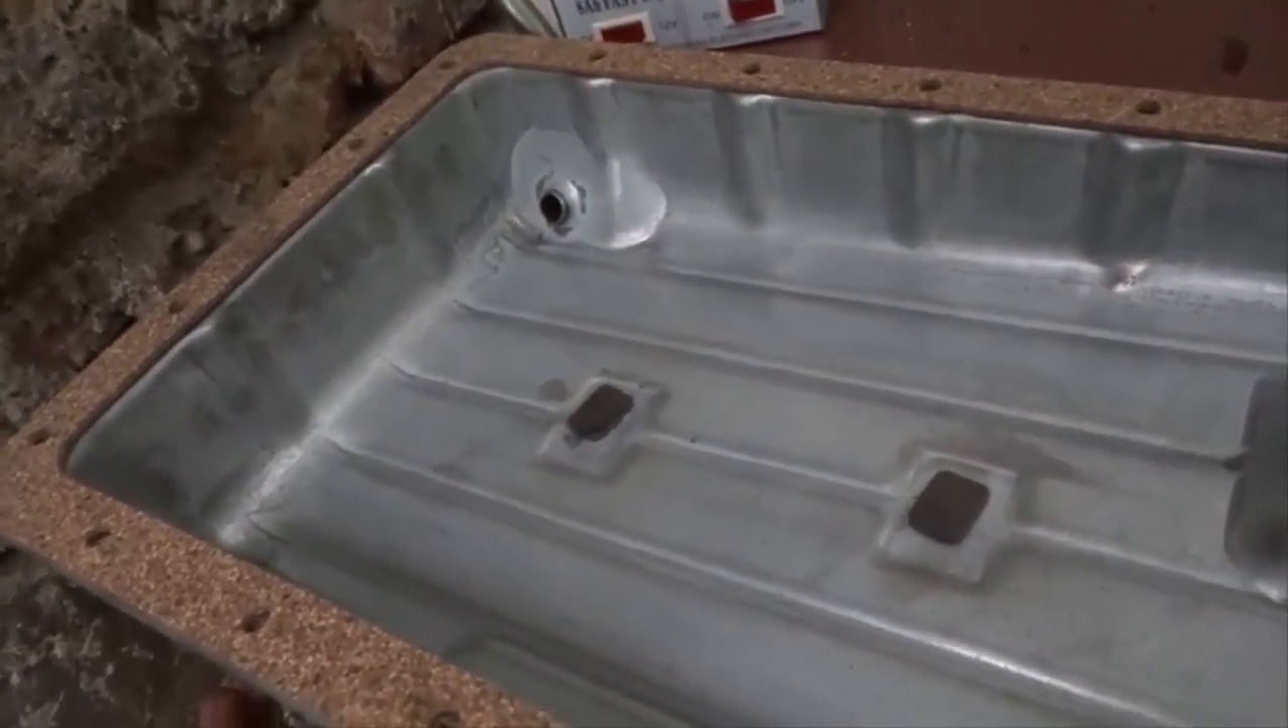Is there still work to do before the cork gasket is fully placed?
No.